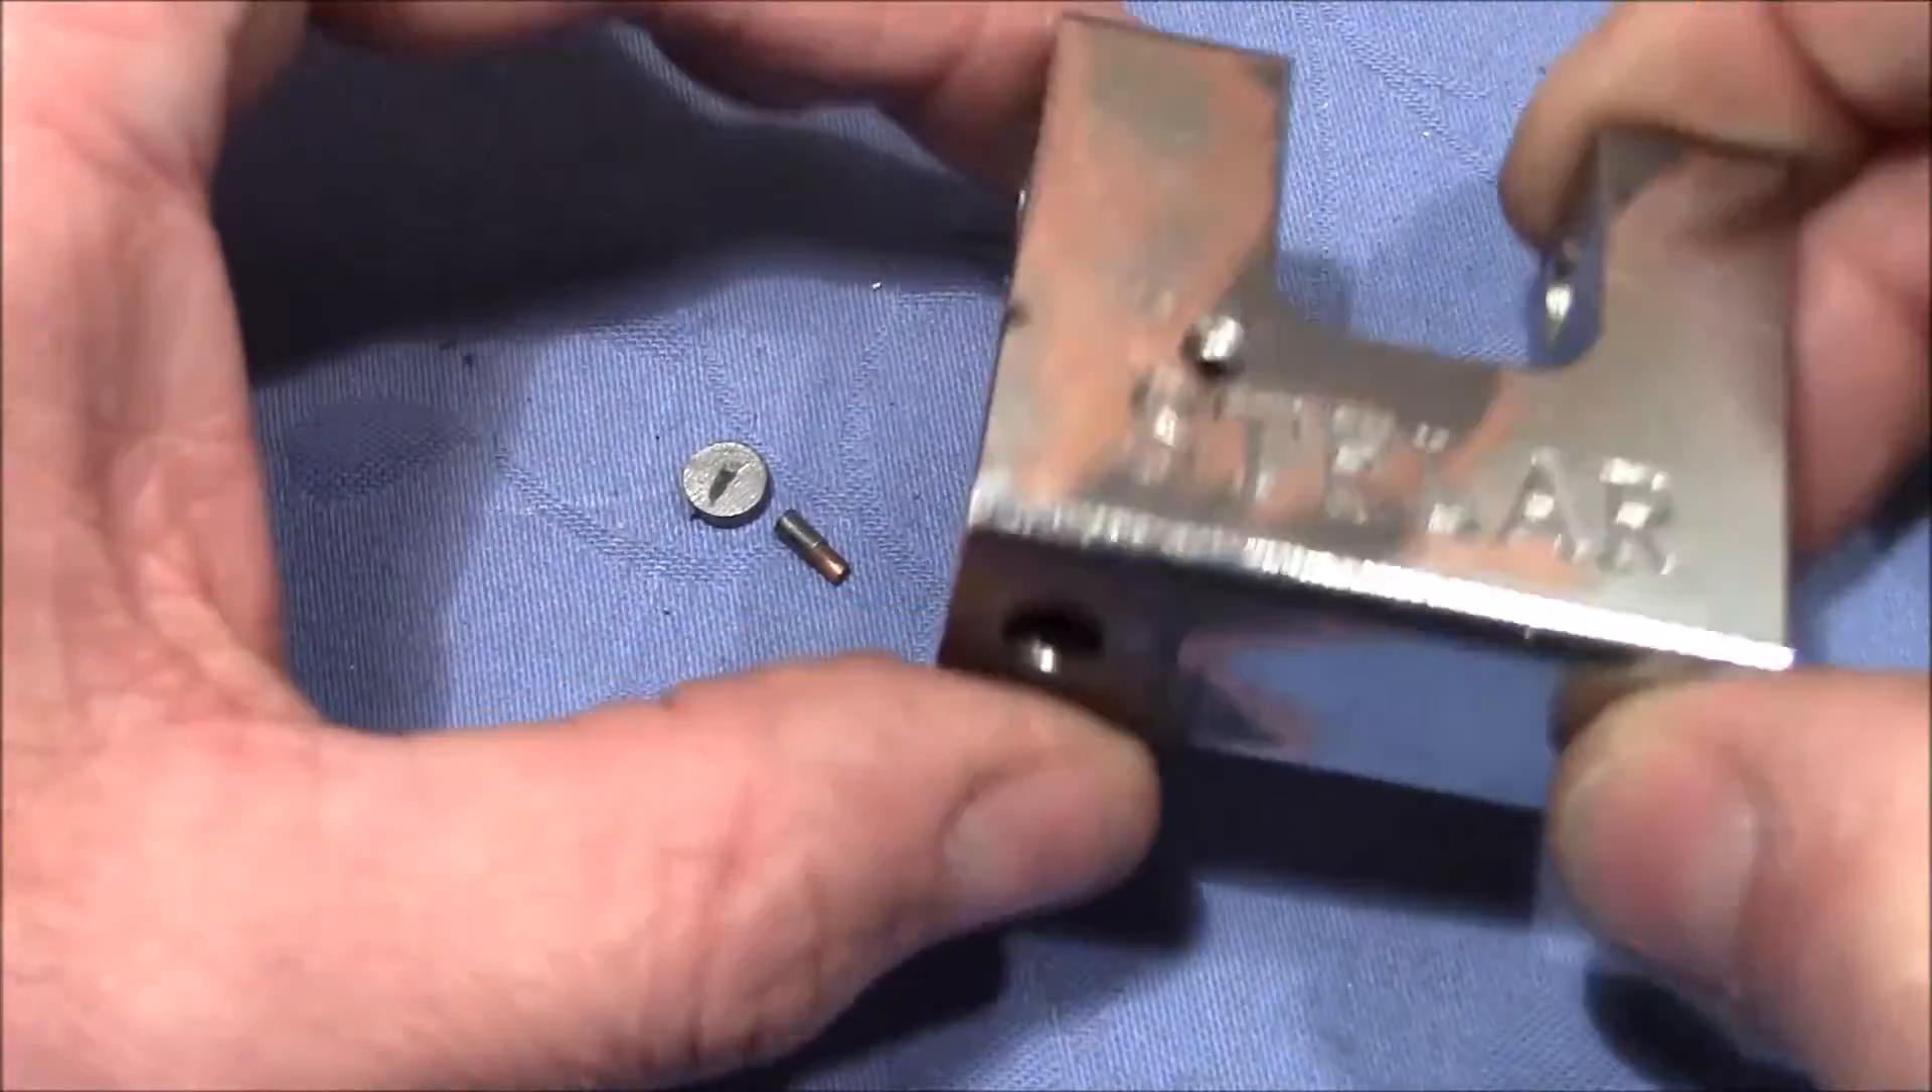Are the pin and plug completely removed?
Yes.